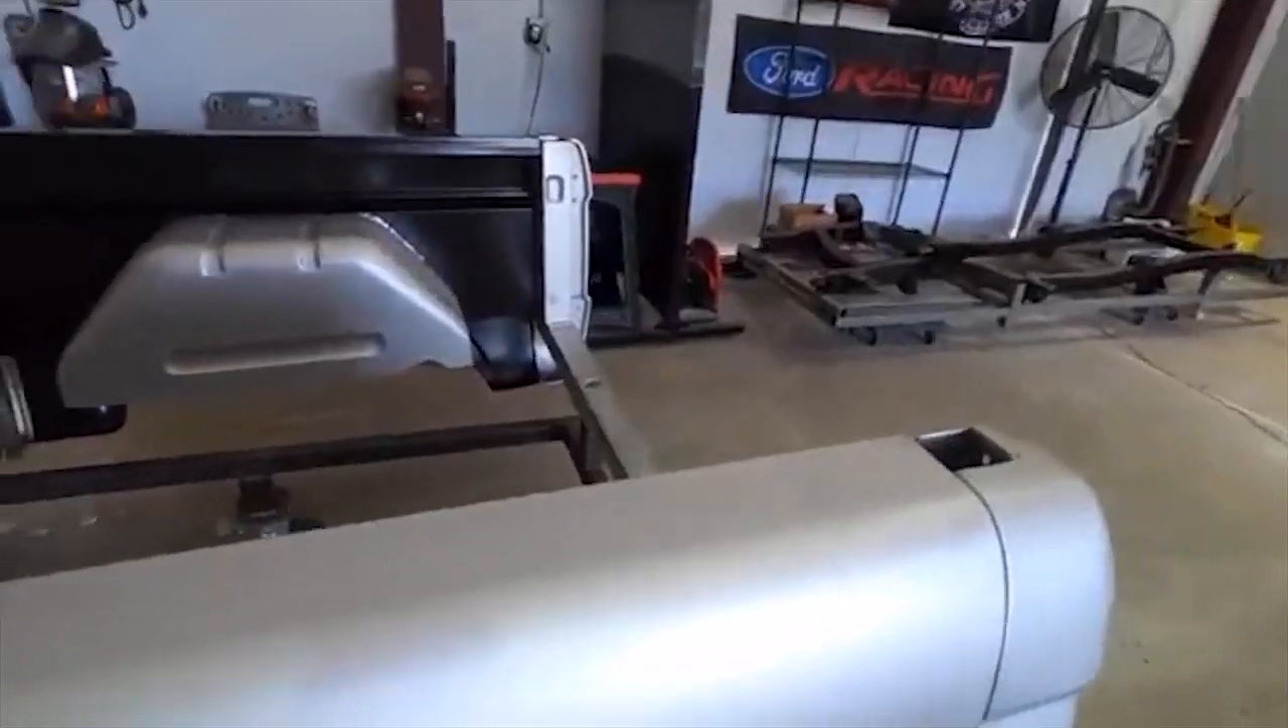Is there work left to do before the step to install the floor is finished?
Yes.